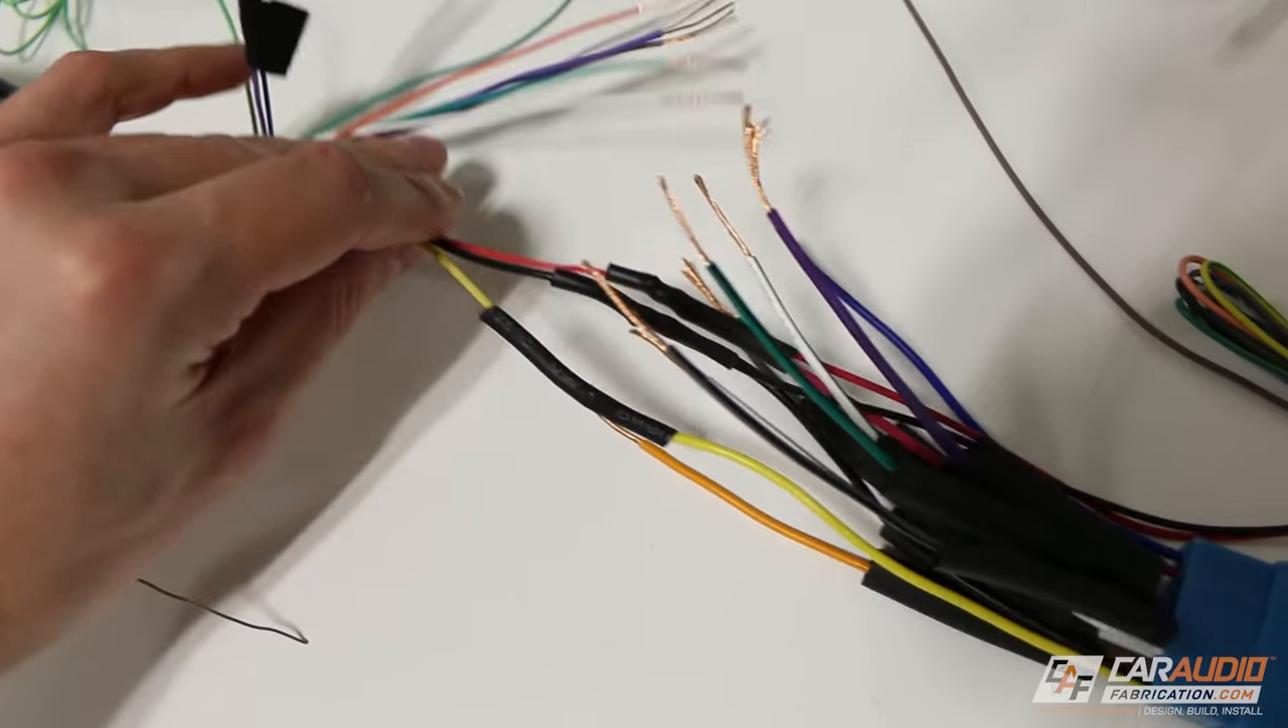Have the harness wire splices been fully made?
No.